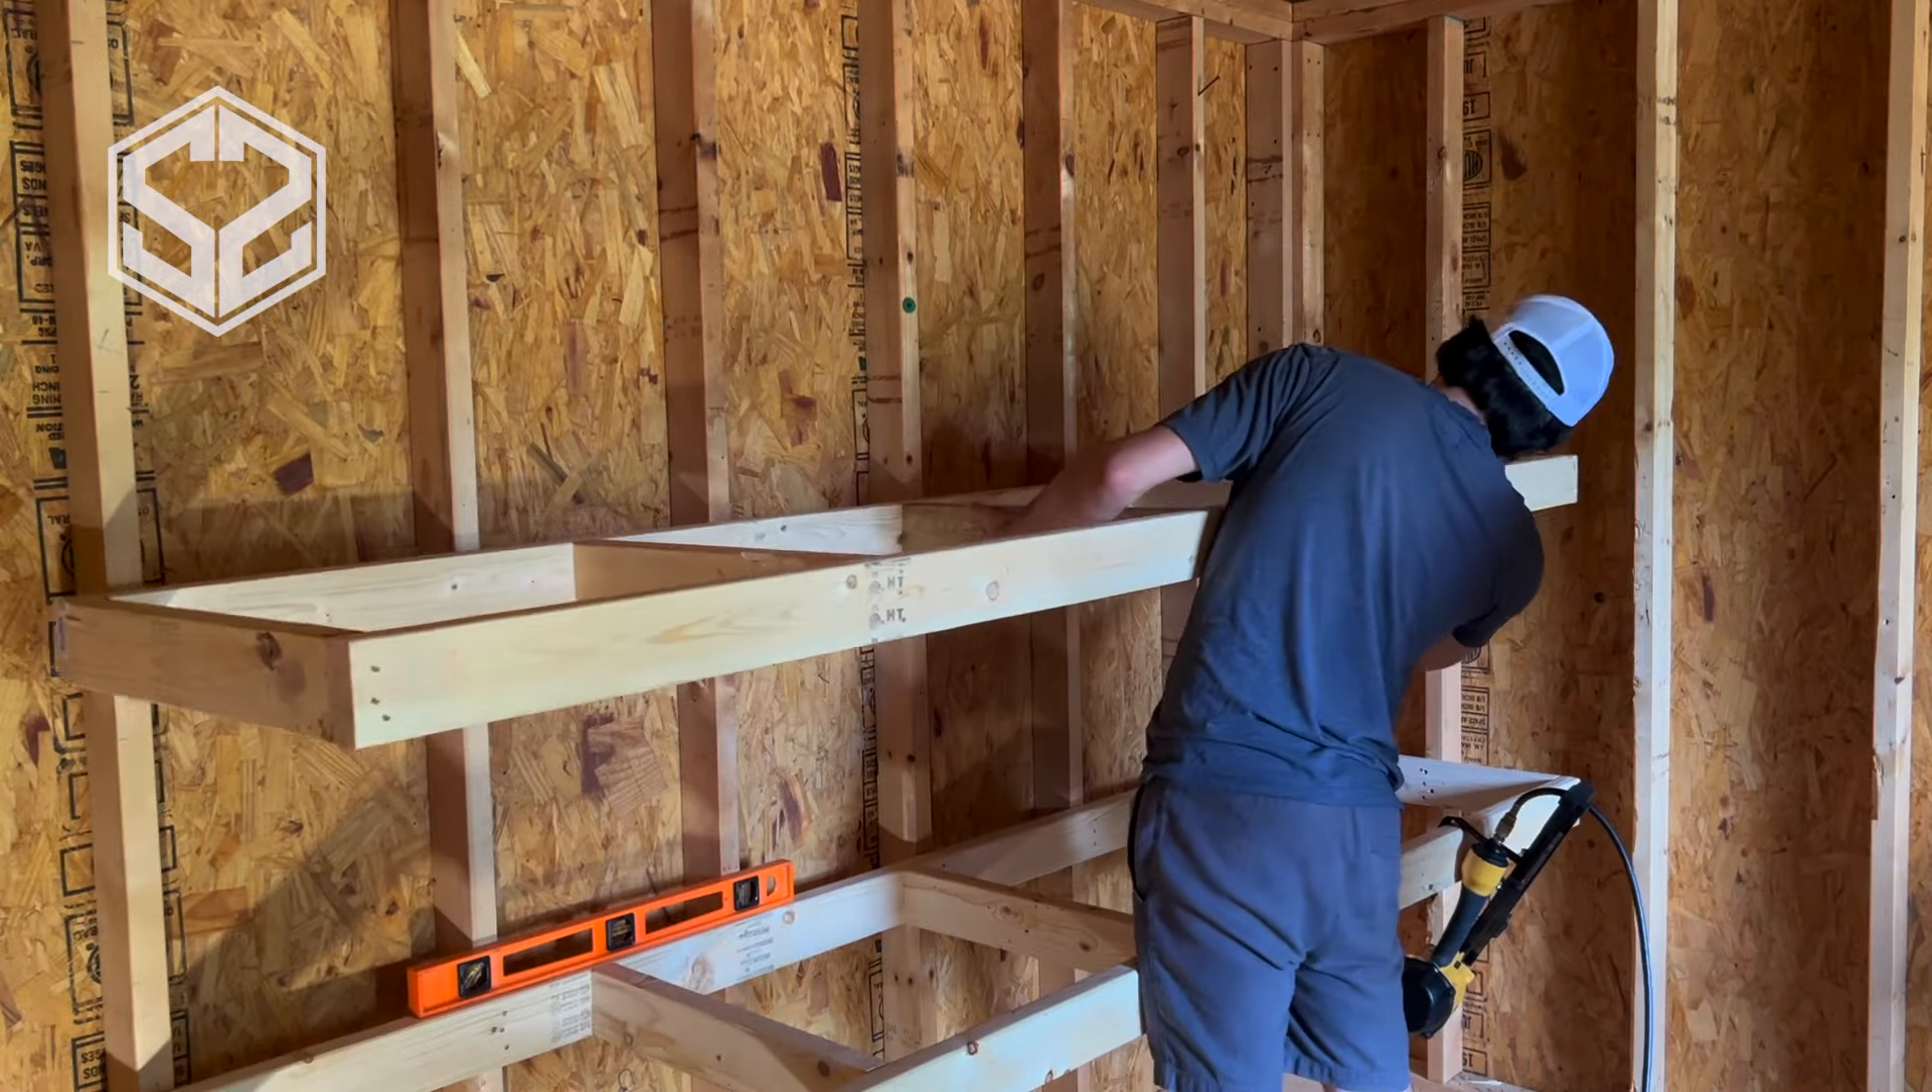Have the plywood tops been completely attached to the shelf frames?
No.